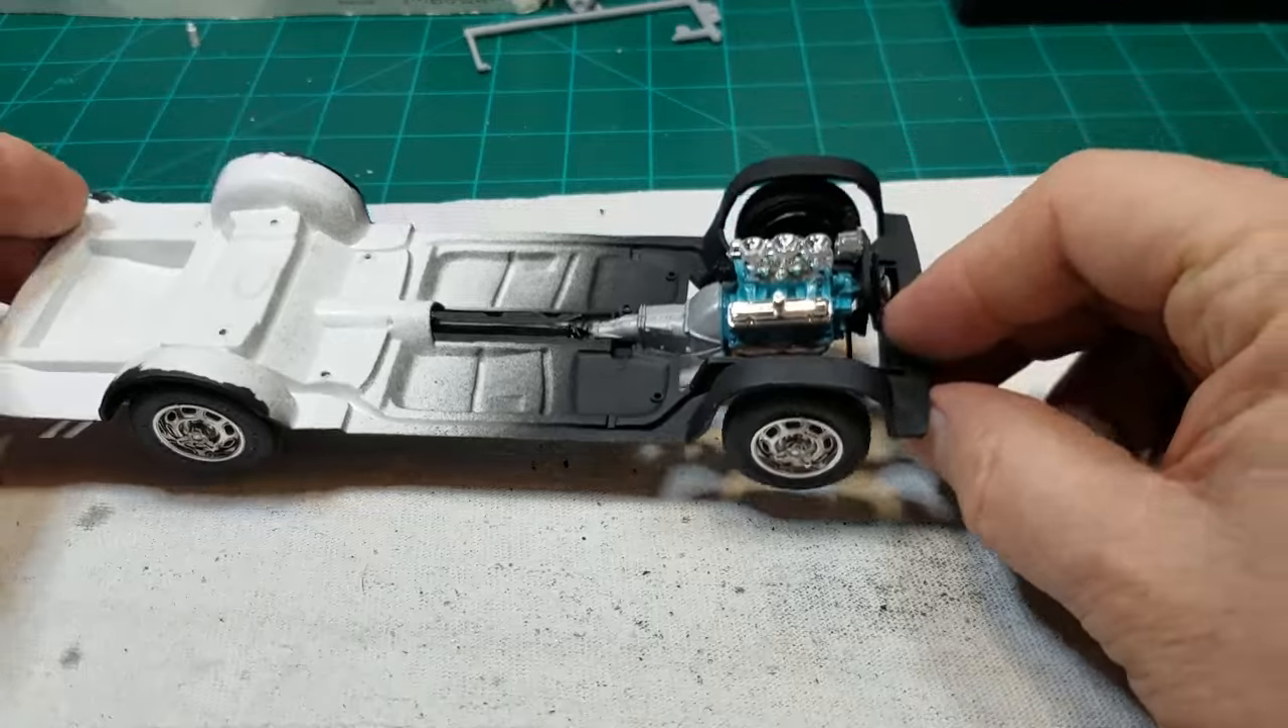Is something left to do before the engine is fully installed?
No.